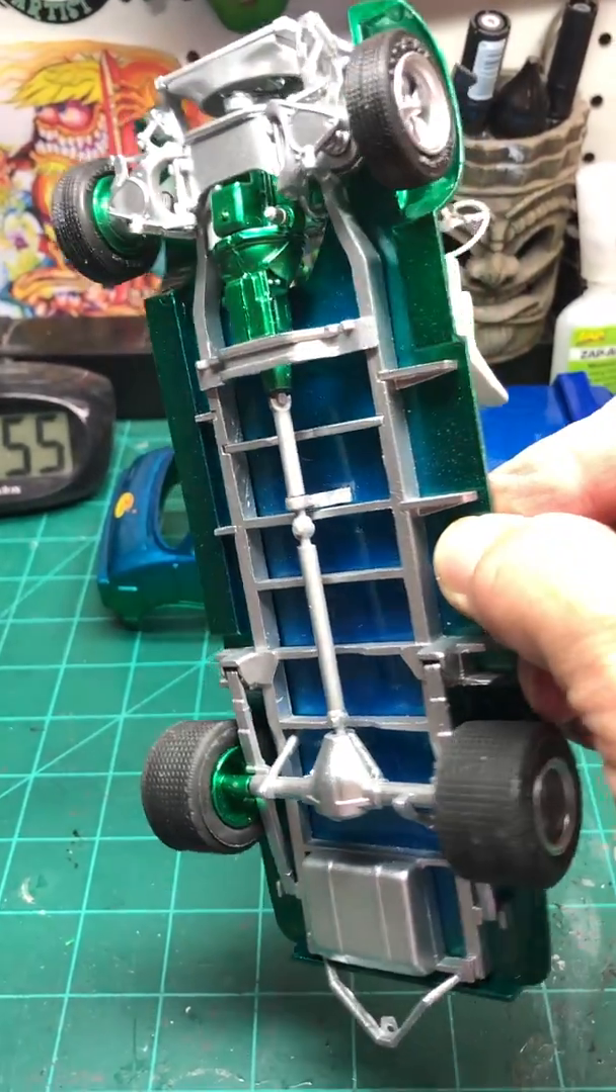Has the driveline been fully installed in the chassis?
Yes.